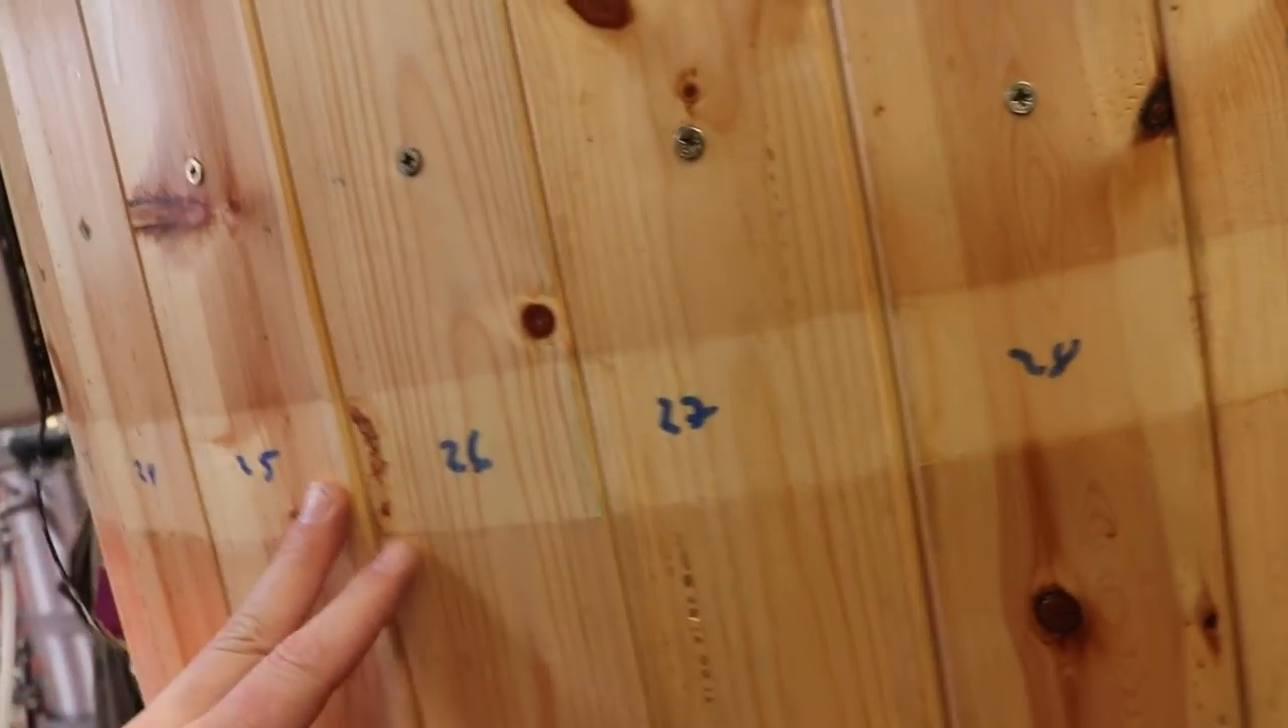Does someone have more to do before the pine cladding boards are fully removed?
Yes.